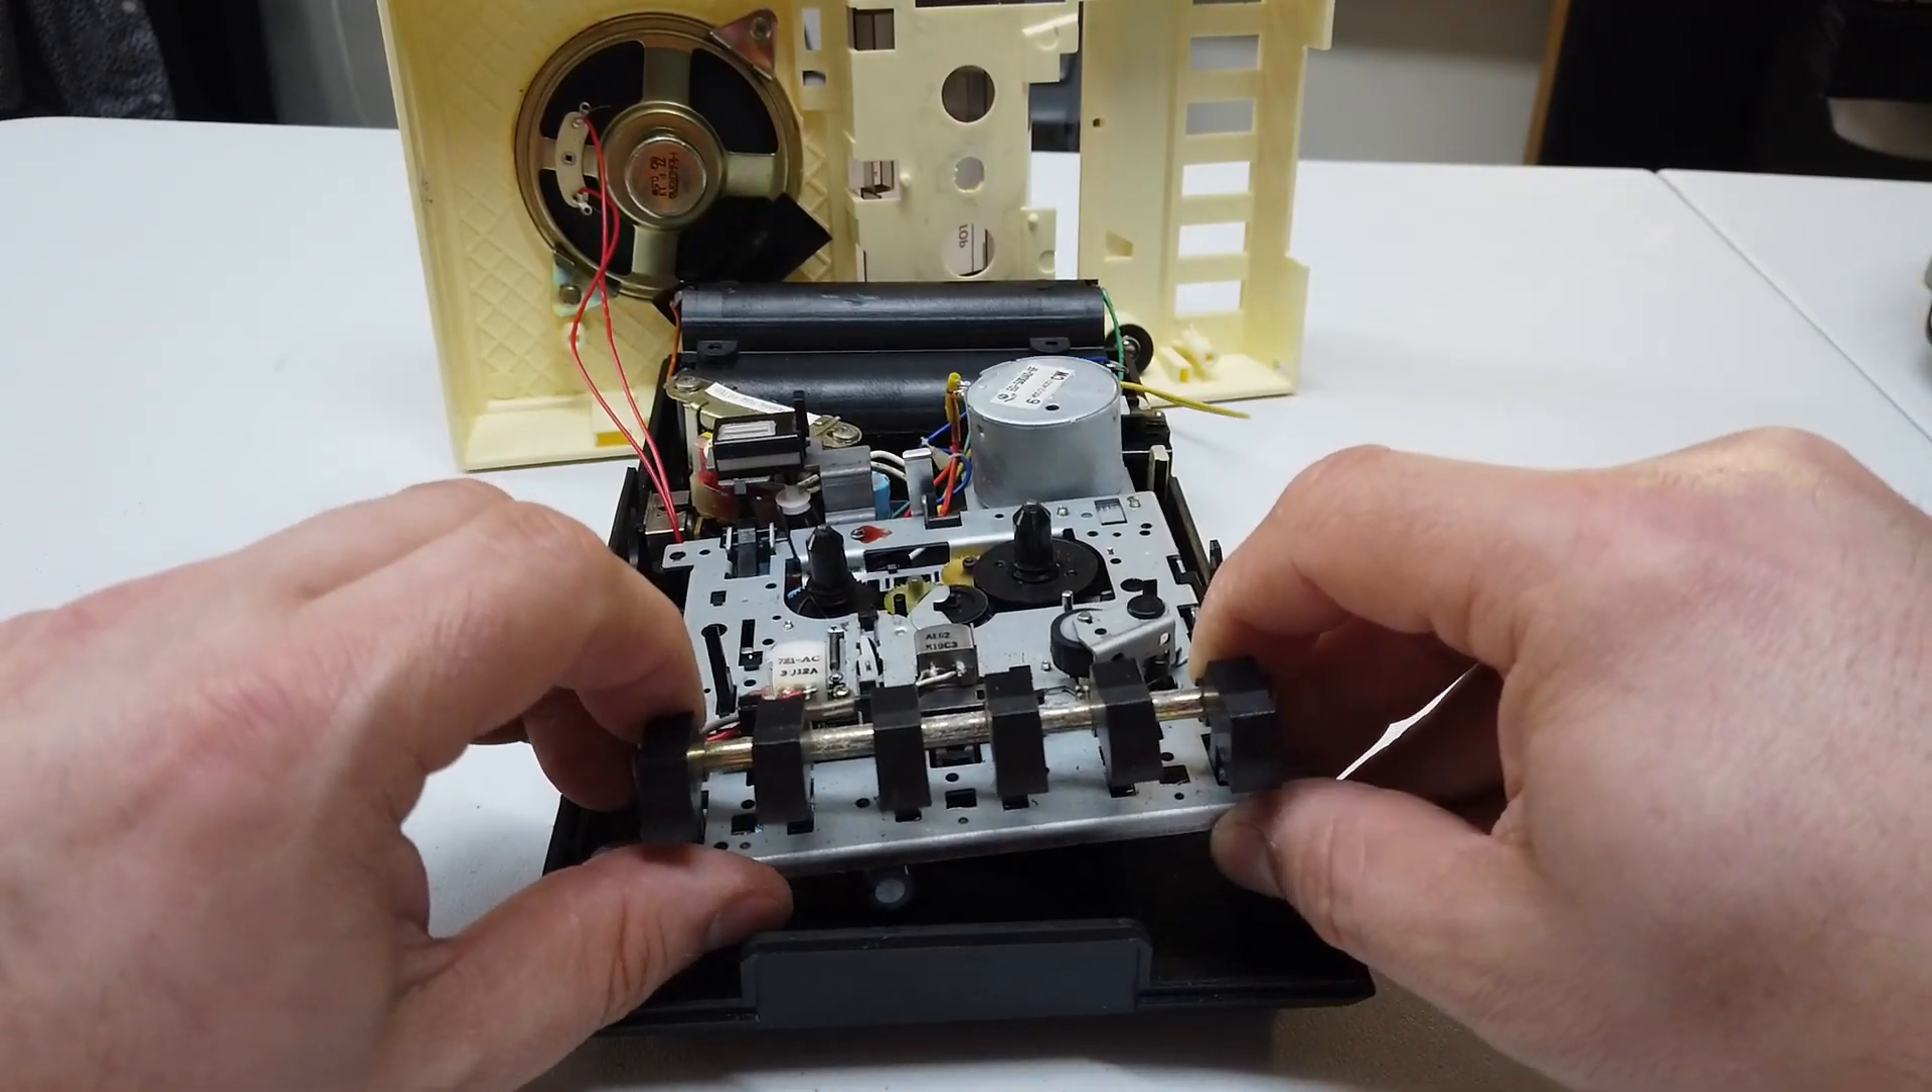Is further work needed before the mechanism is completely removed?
Yes.